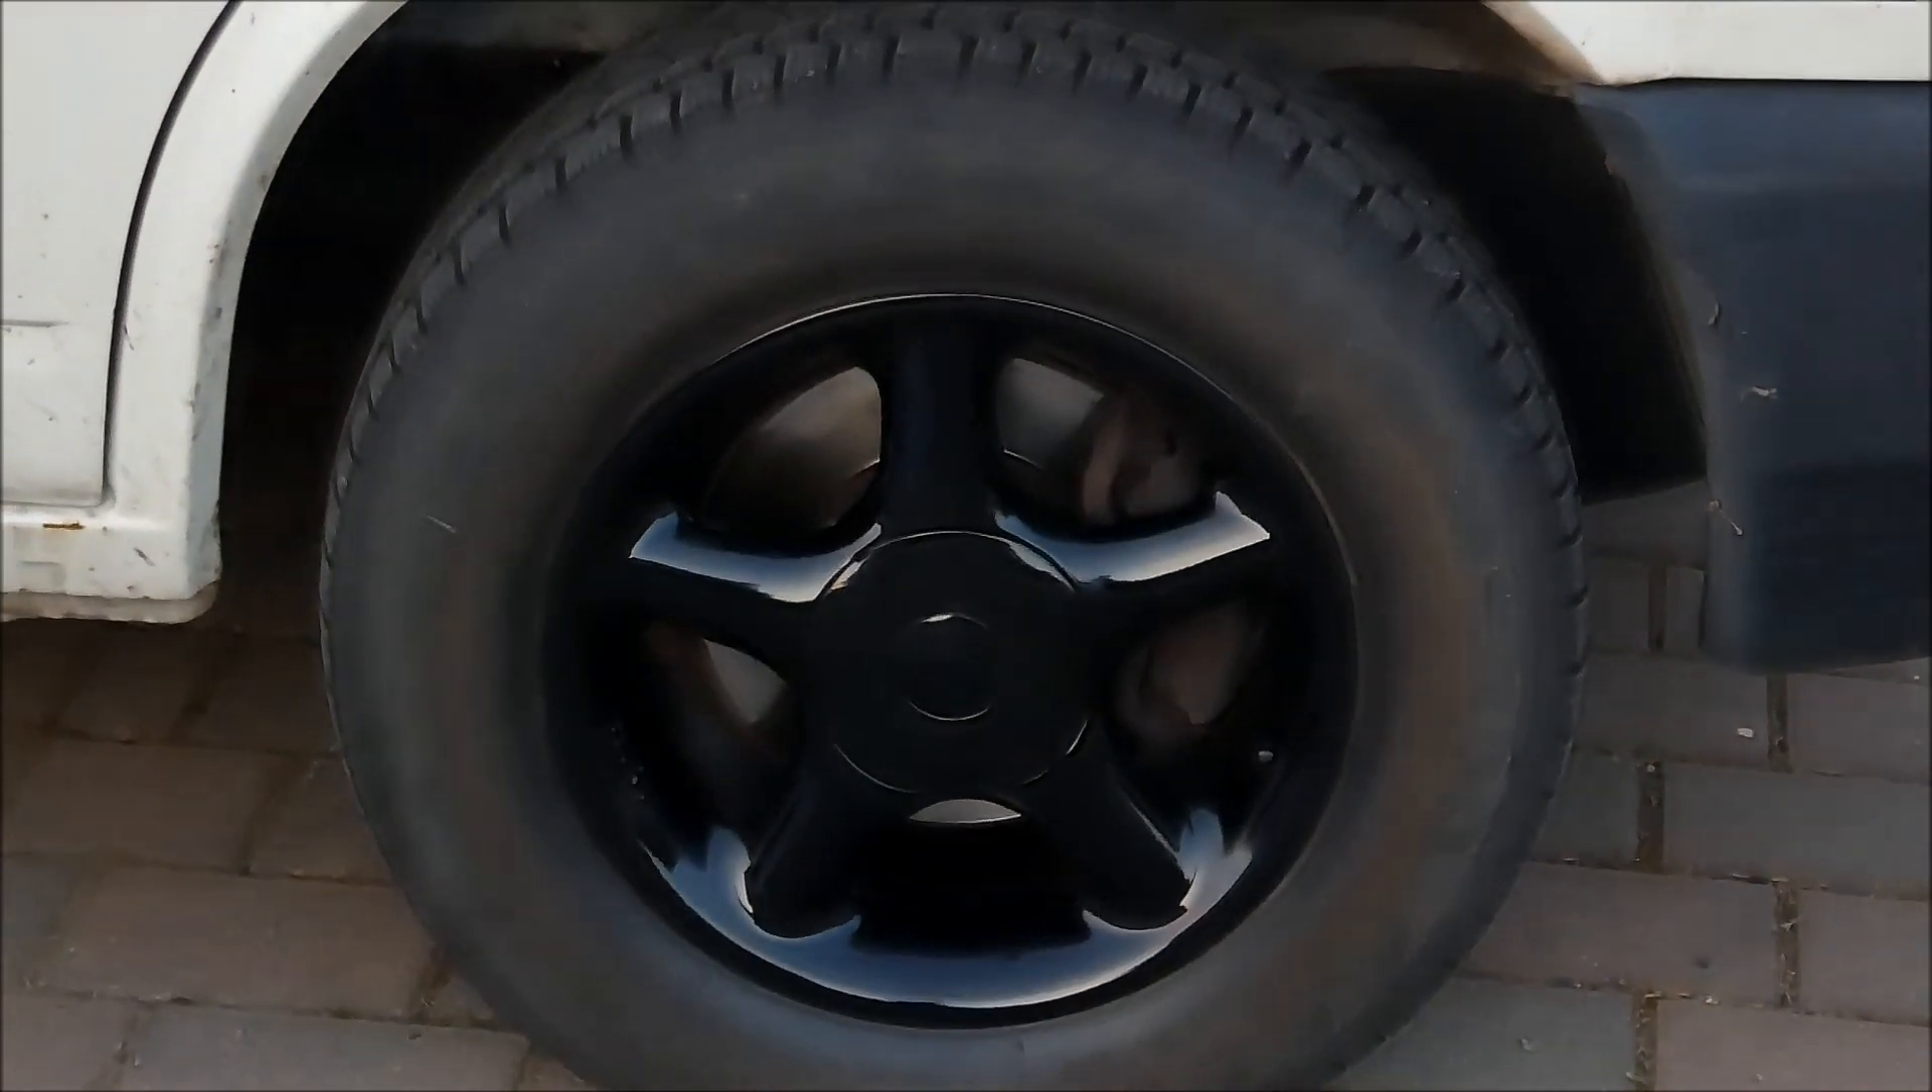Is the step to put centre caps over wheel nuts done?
Yes.